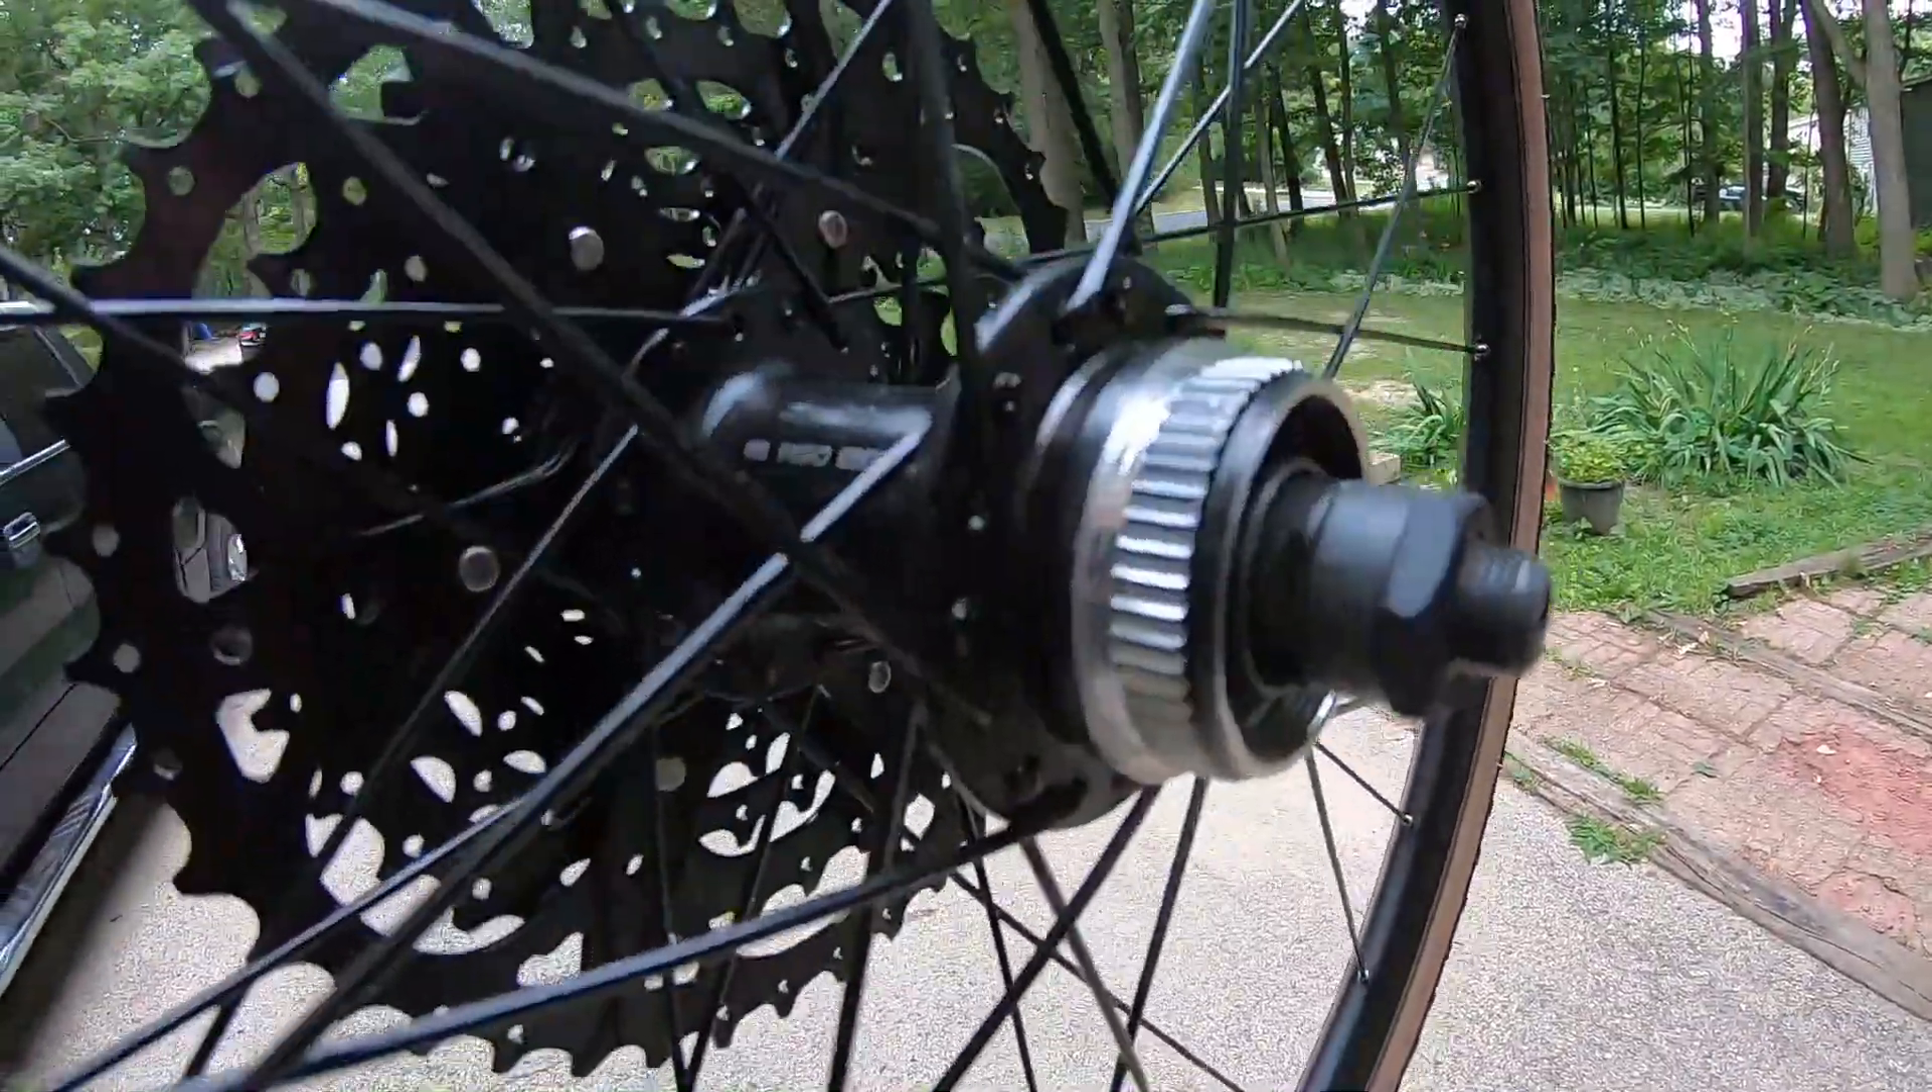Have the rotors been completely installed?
No.